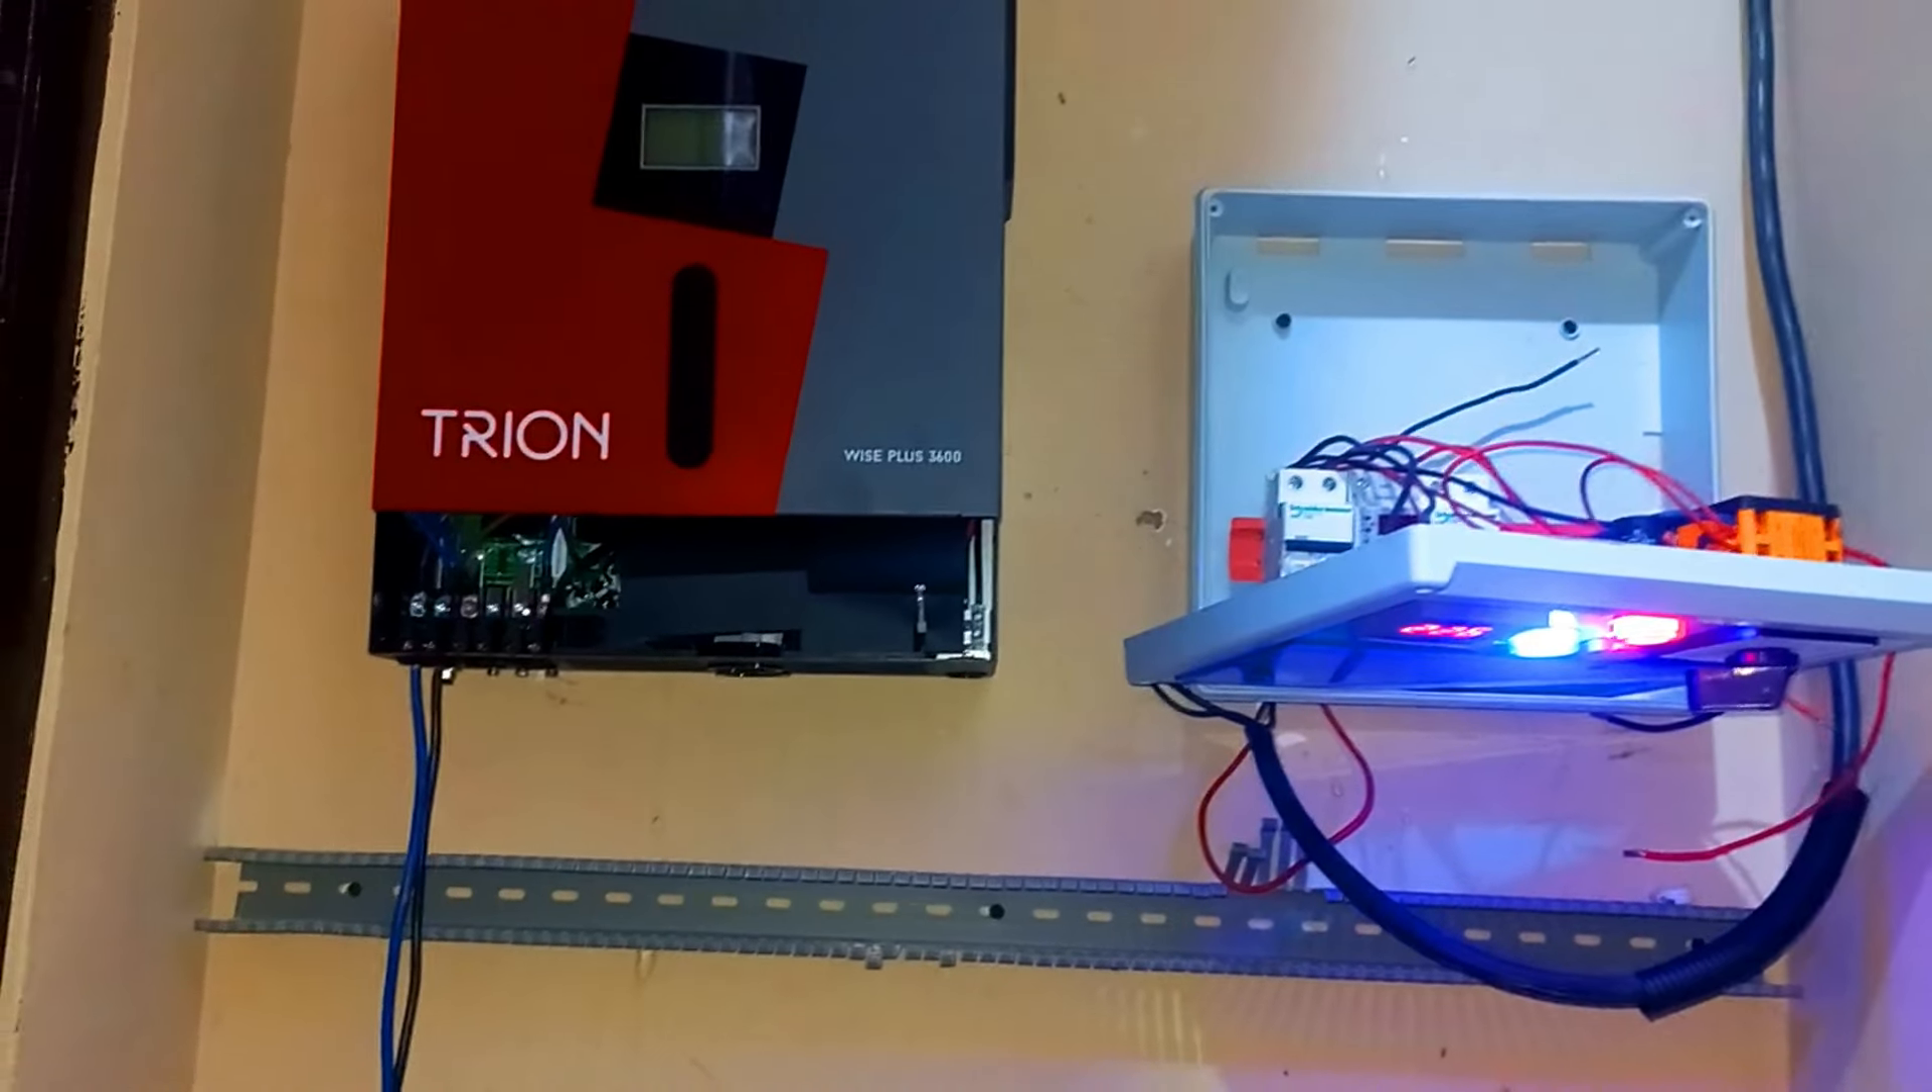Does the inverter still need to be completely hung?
No.